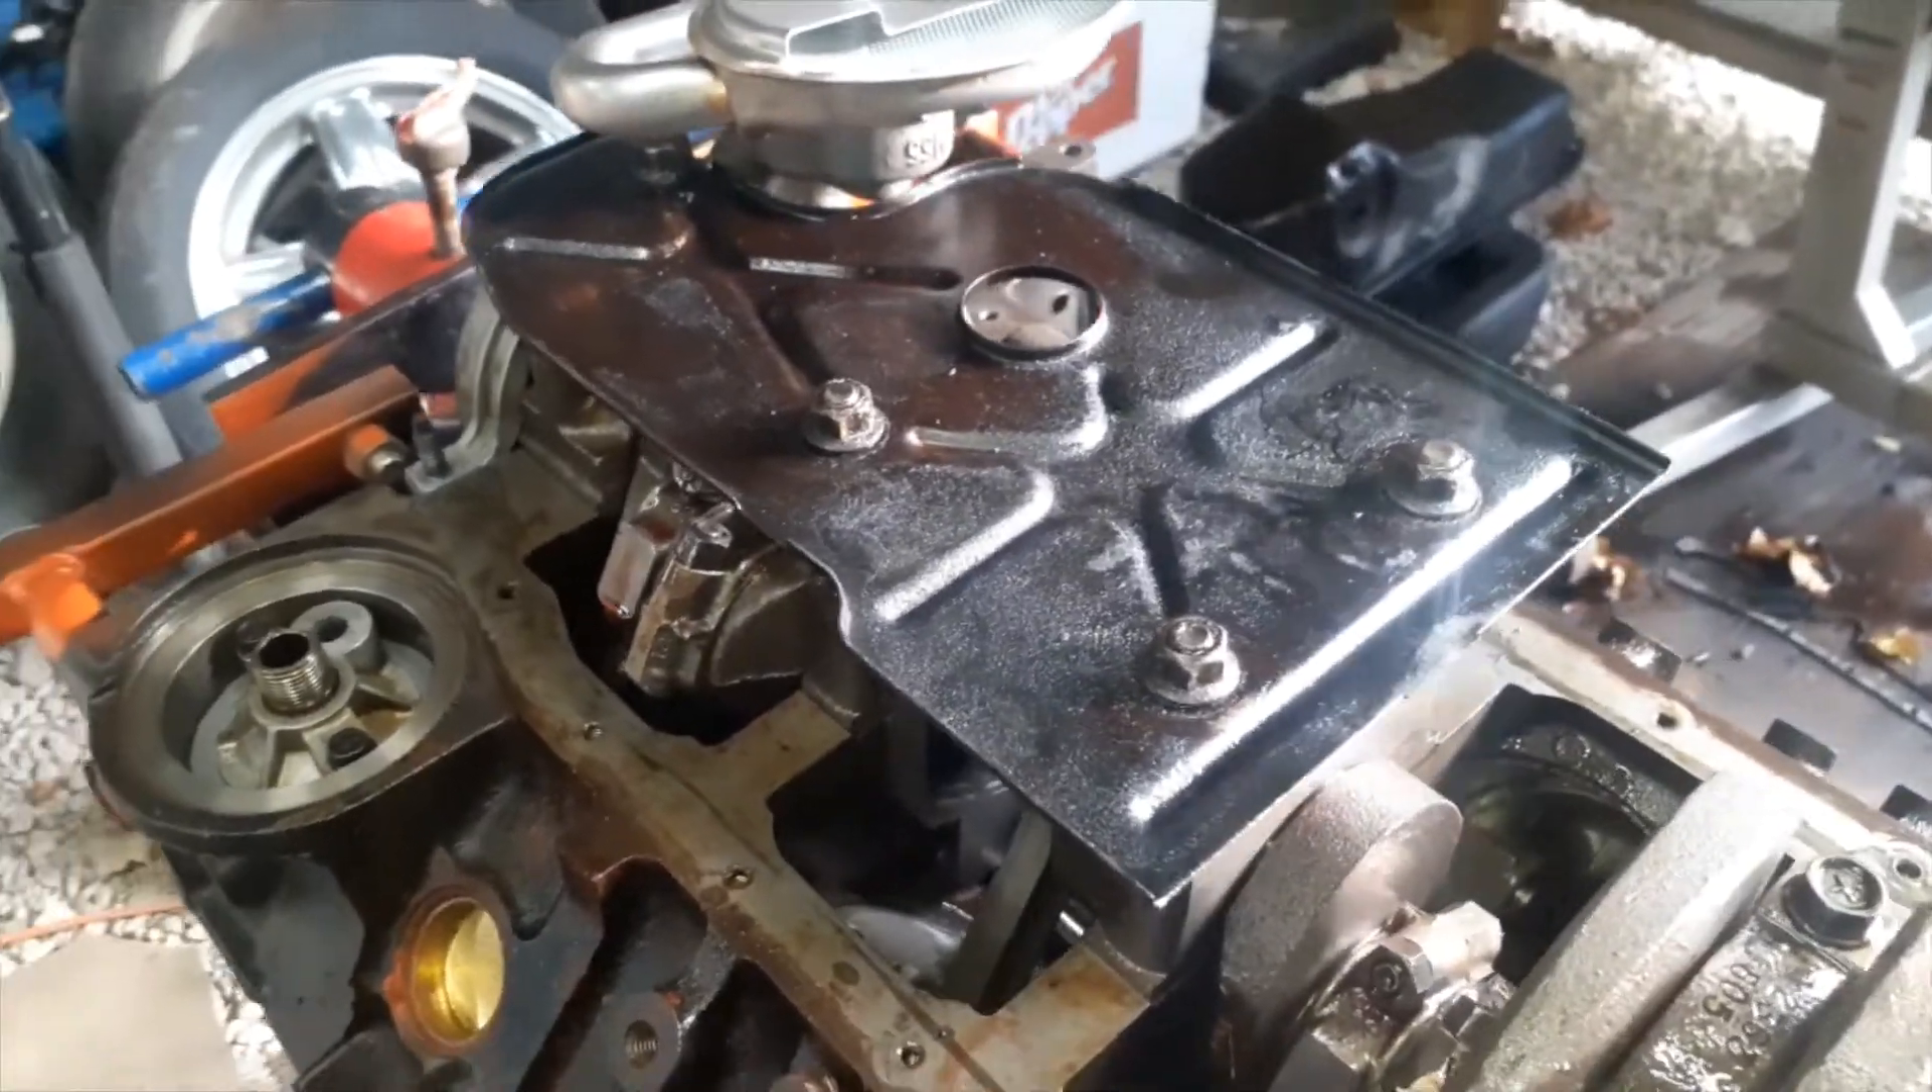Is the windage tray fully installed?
Yes.